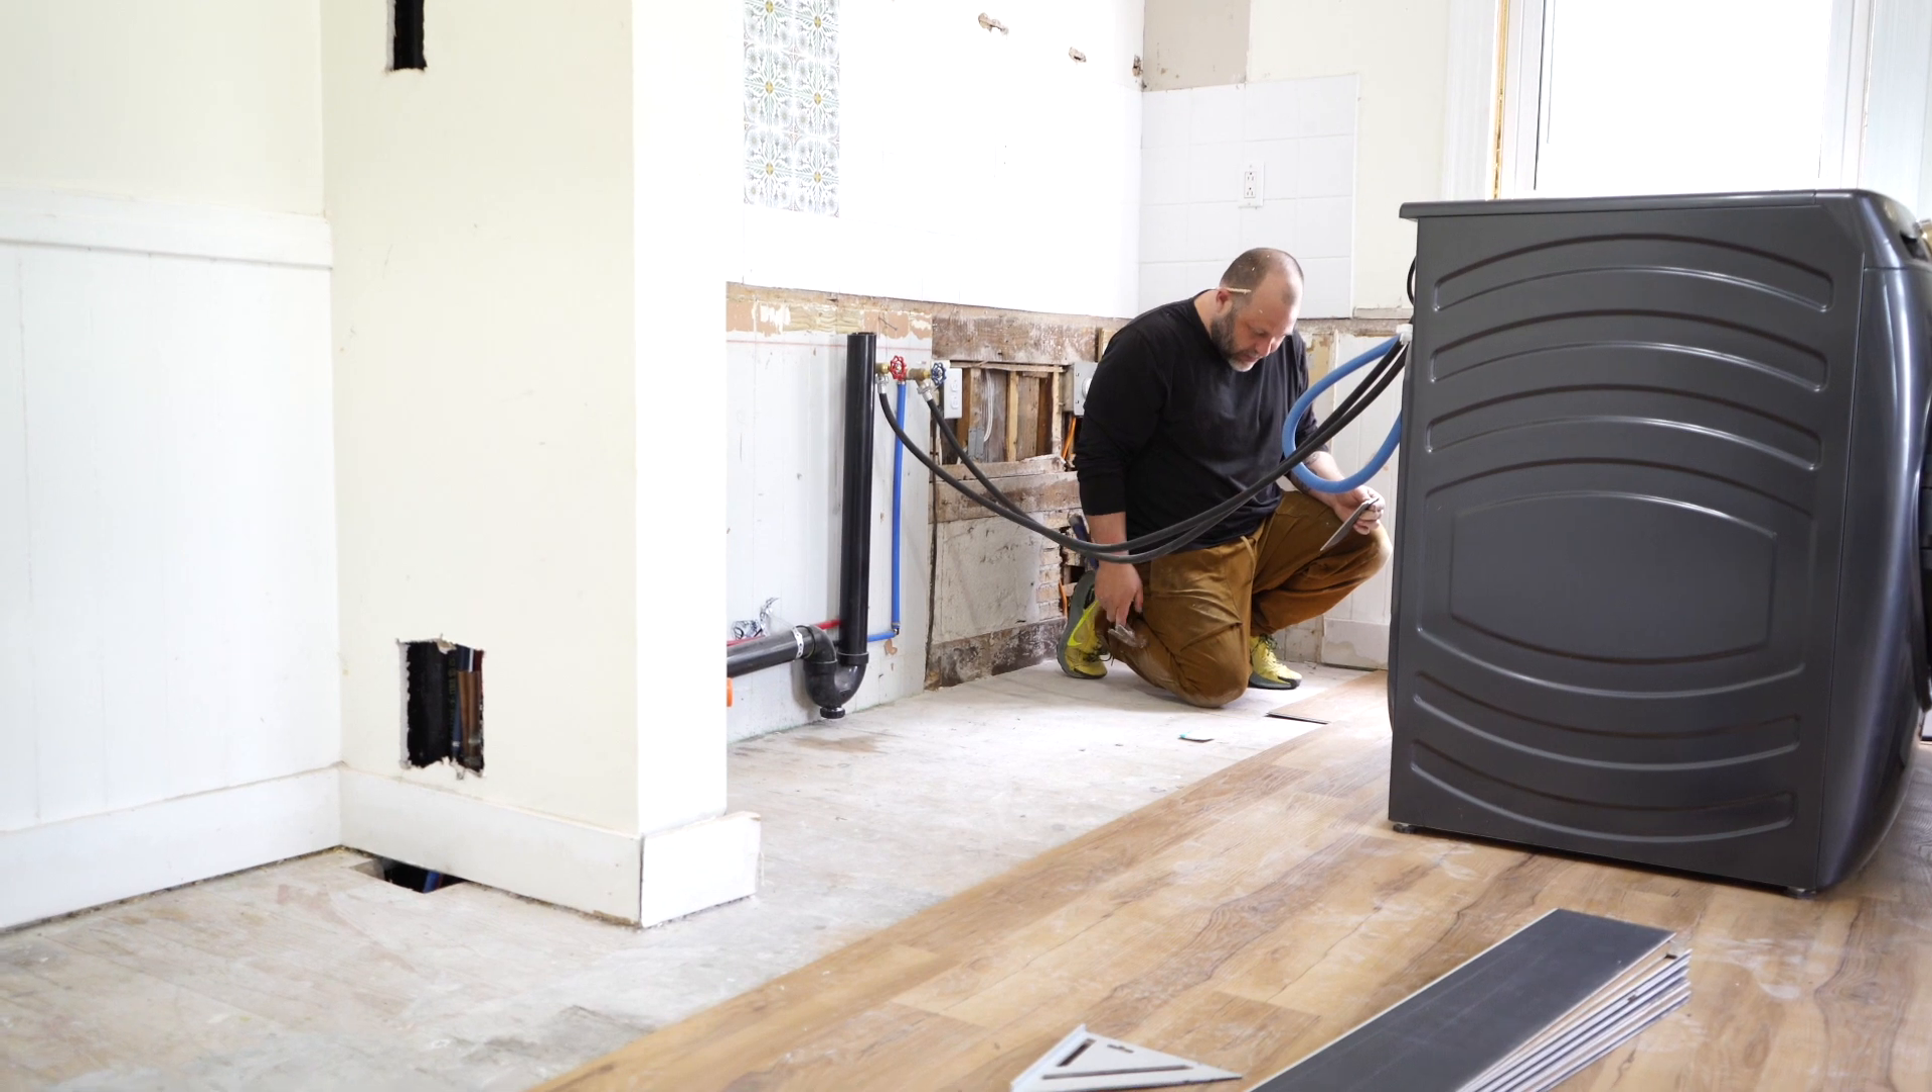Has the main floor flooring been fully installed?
No.